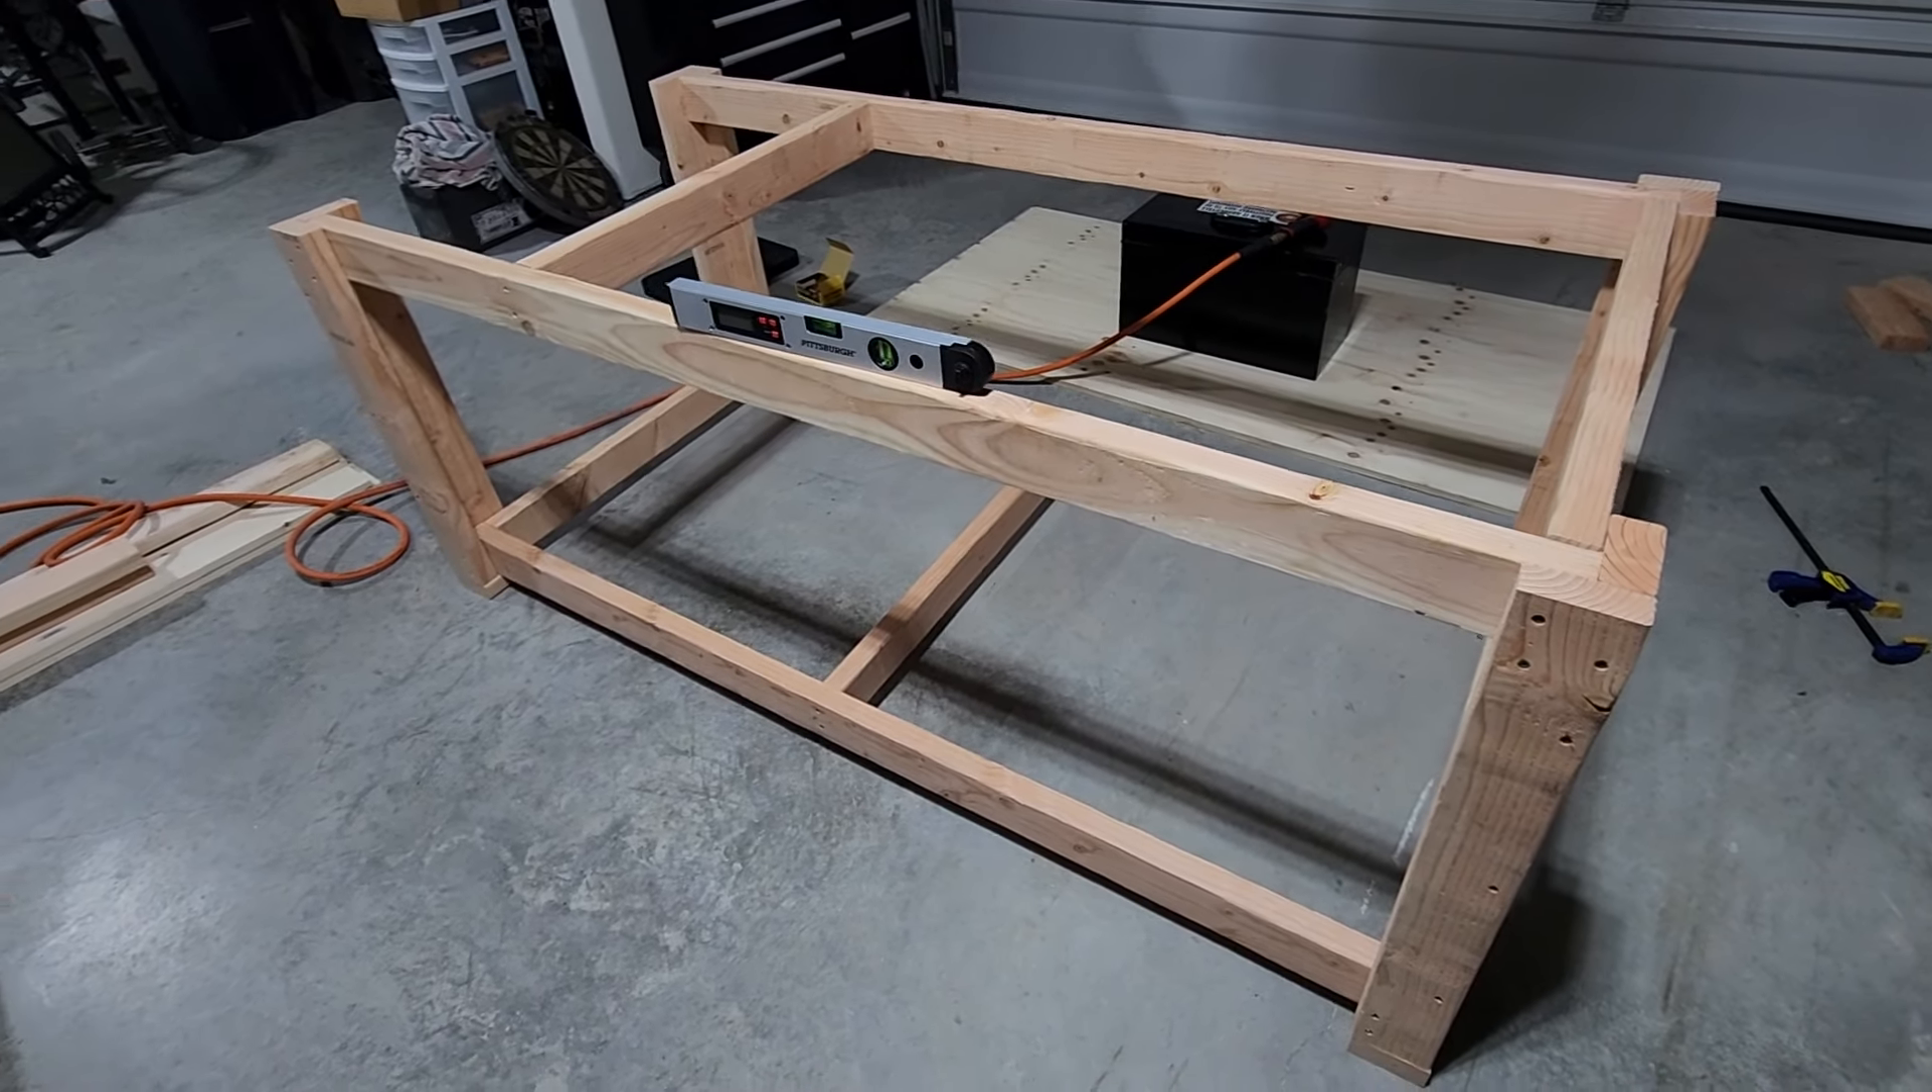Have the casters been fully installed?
No.